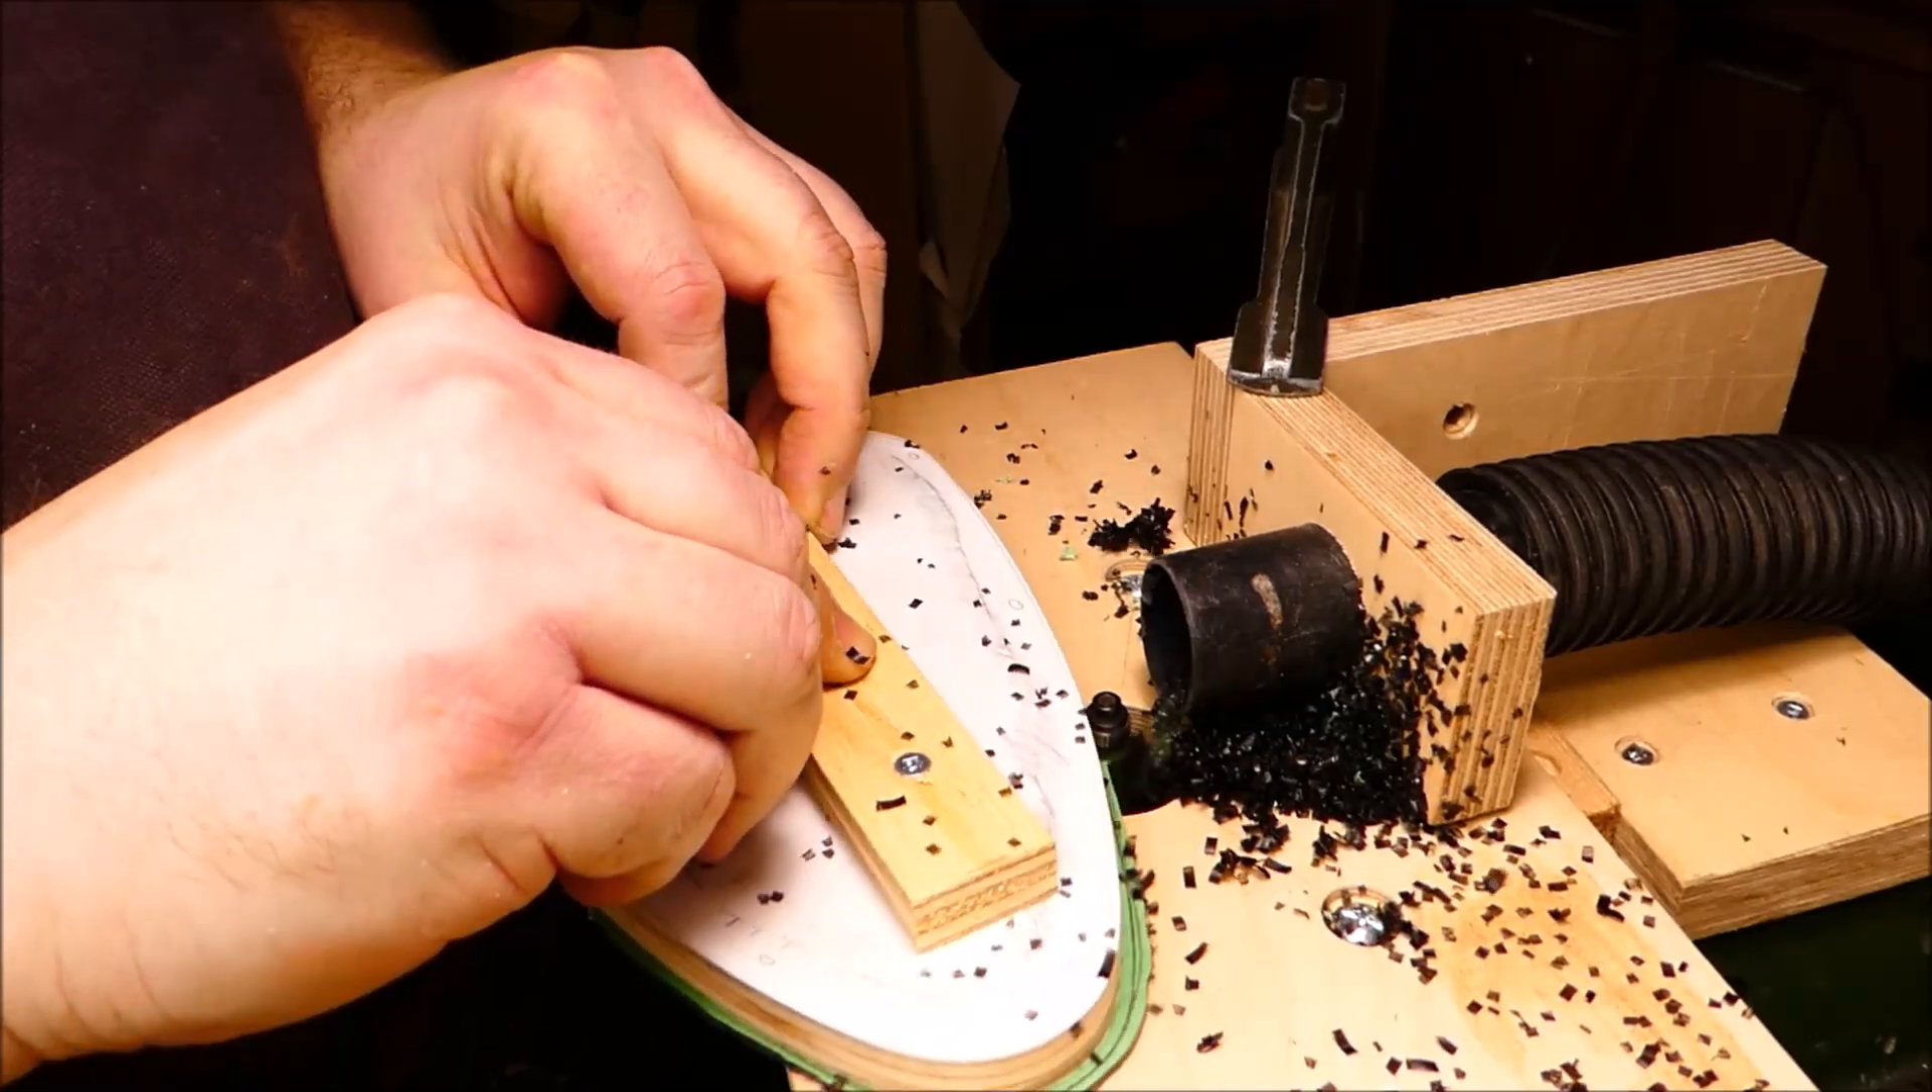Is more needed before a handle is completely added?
No.